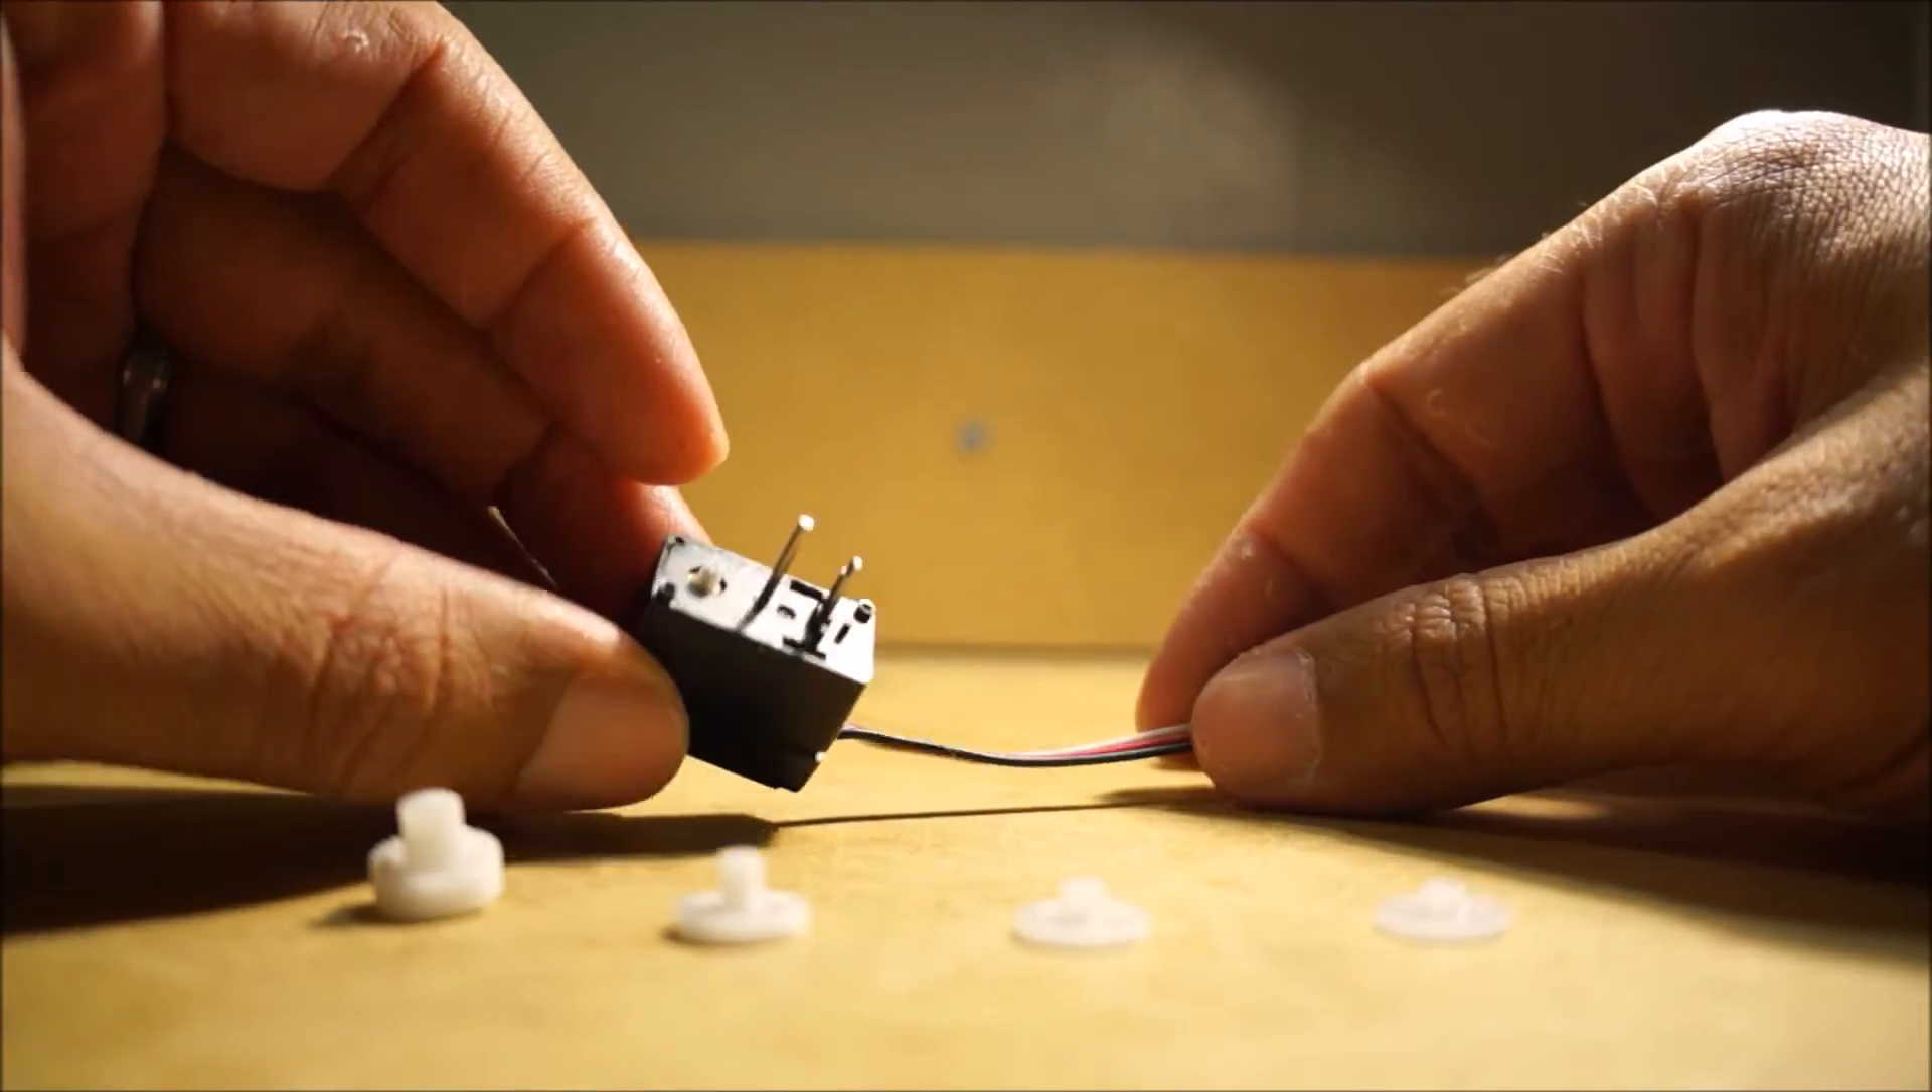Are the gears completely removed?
Yes.